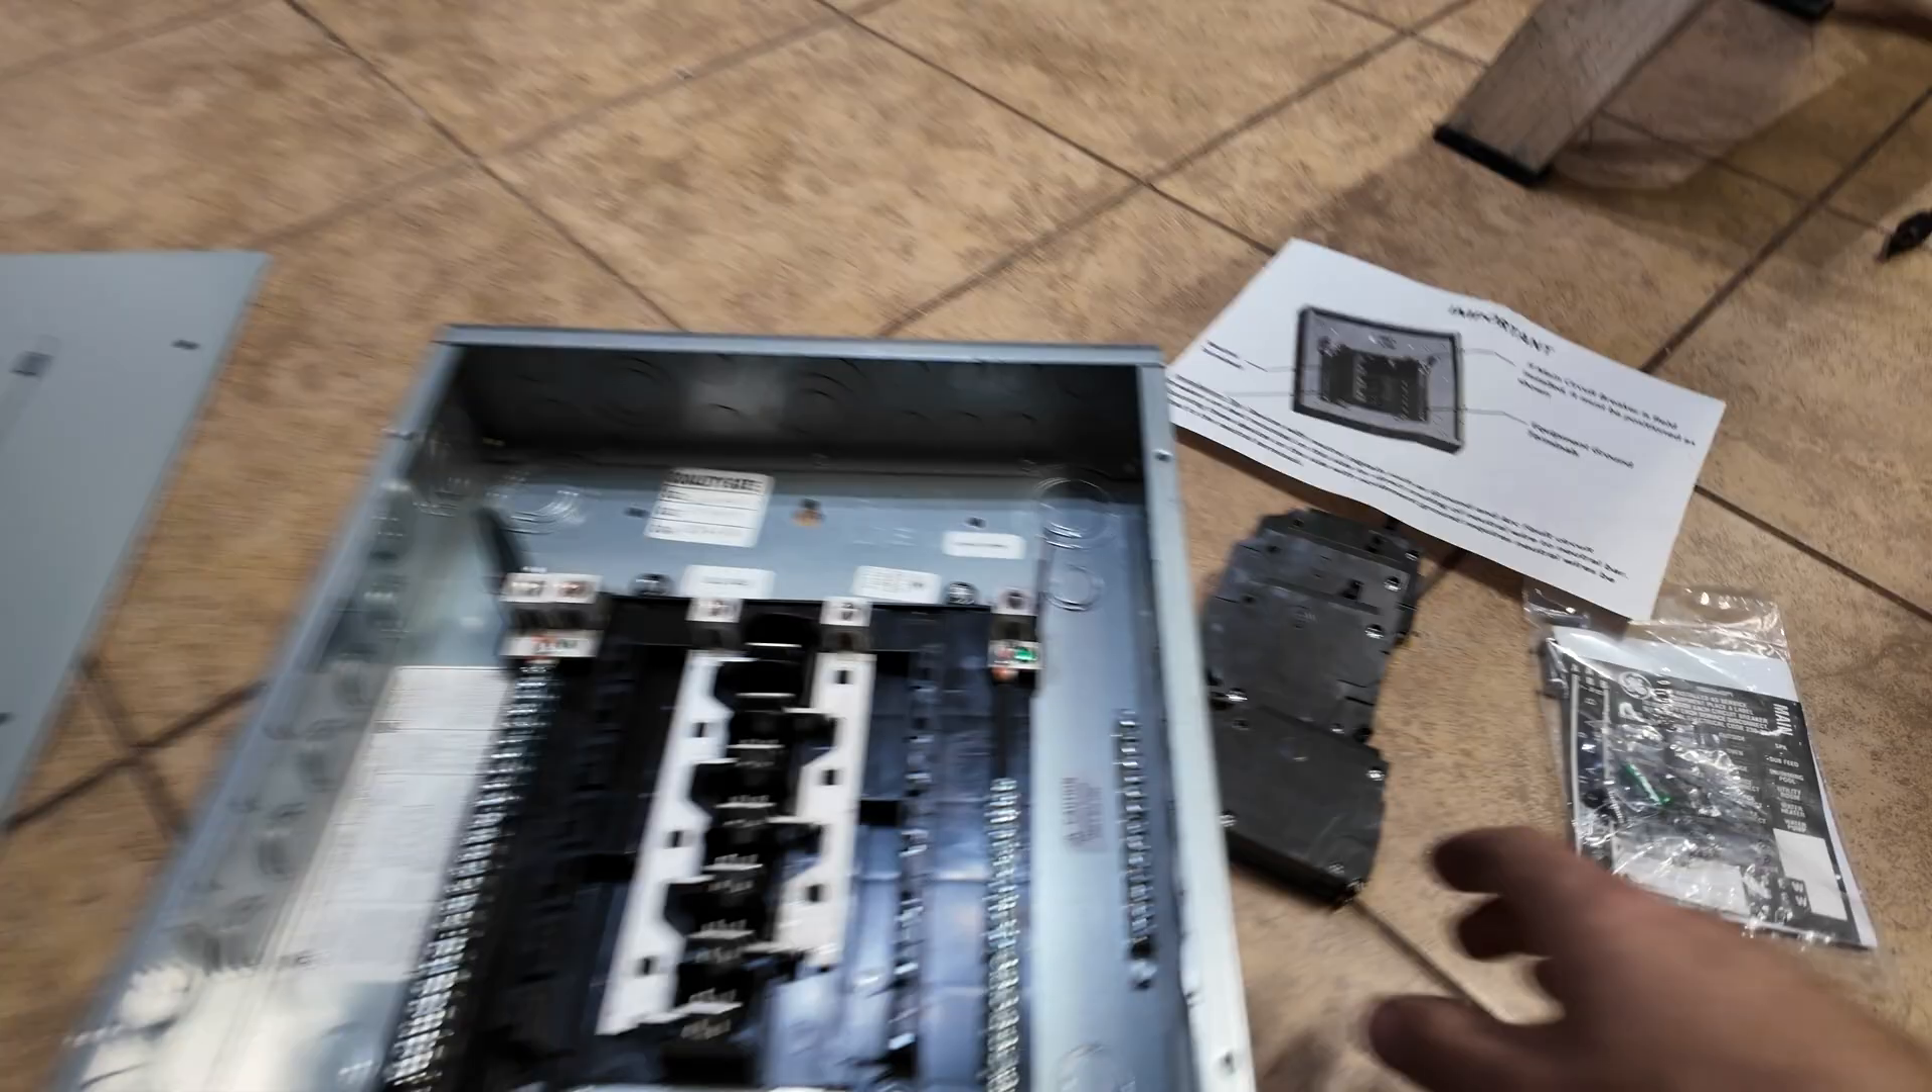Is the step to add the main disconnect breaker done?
No.